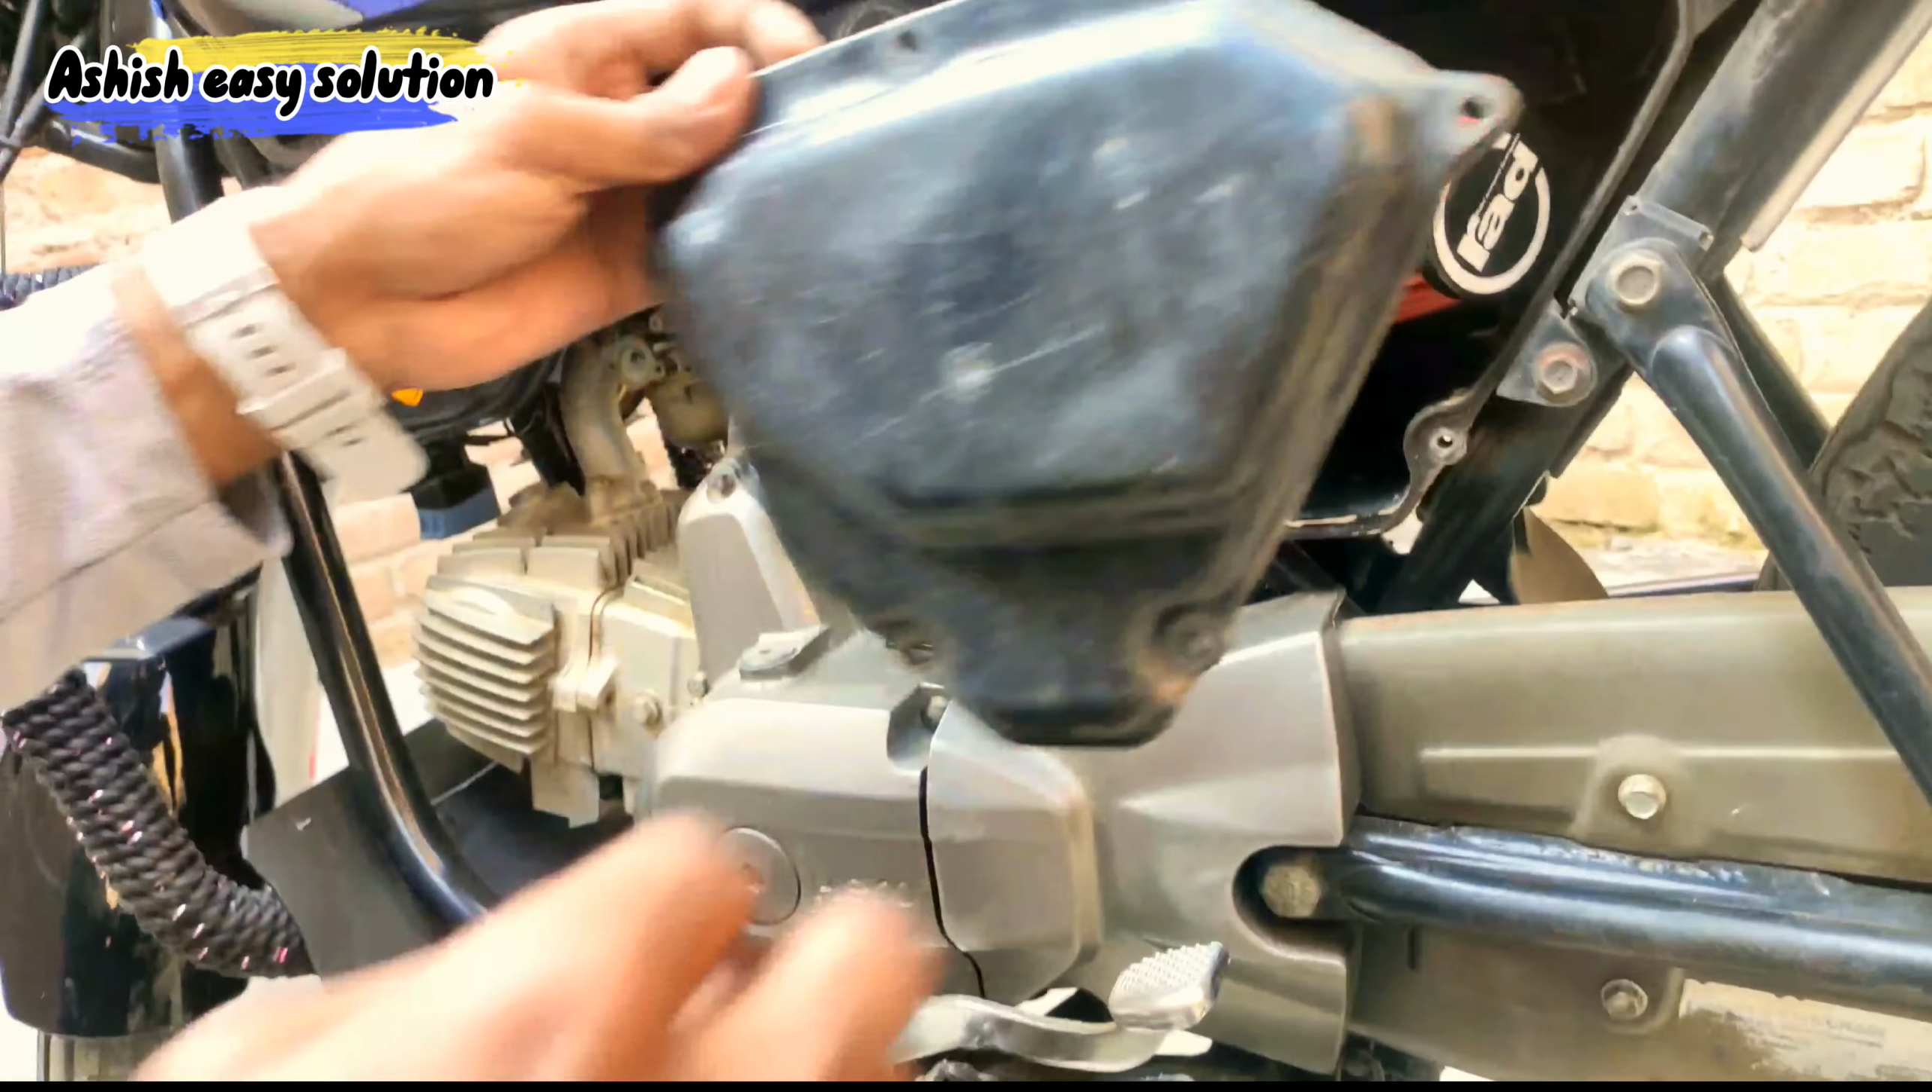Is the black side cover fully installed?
No.